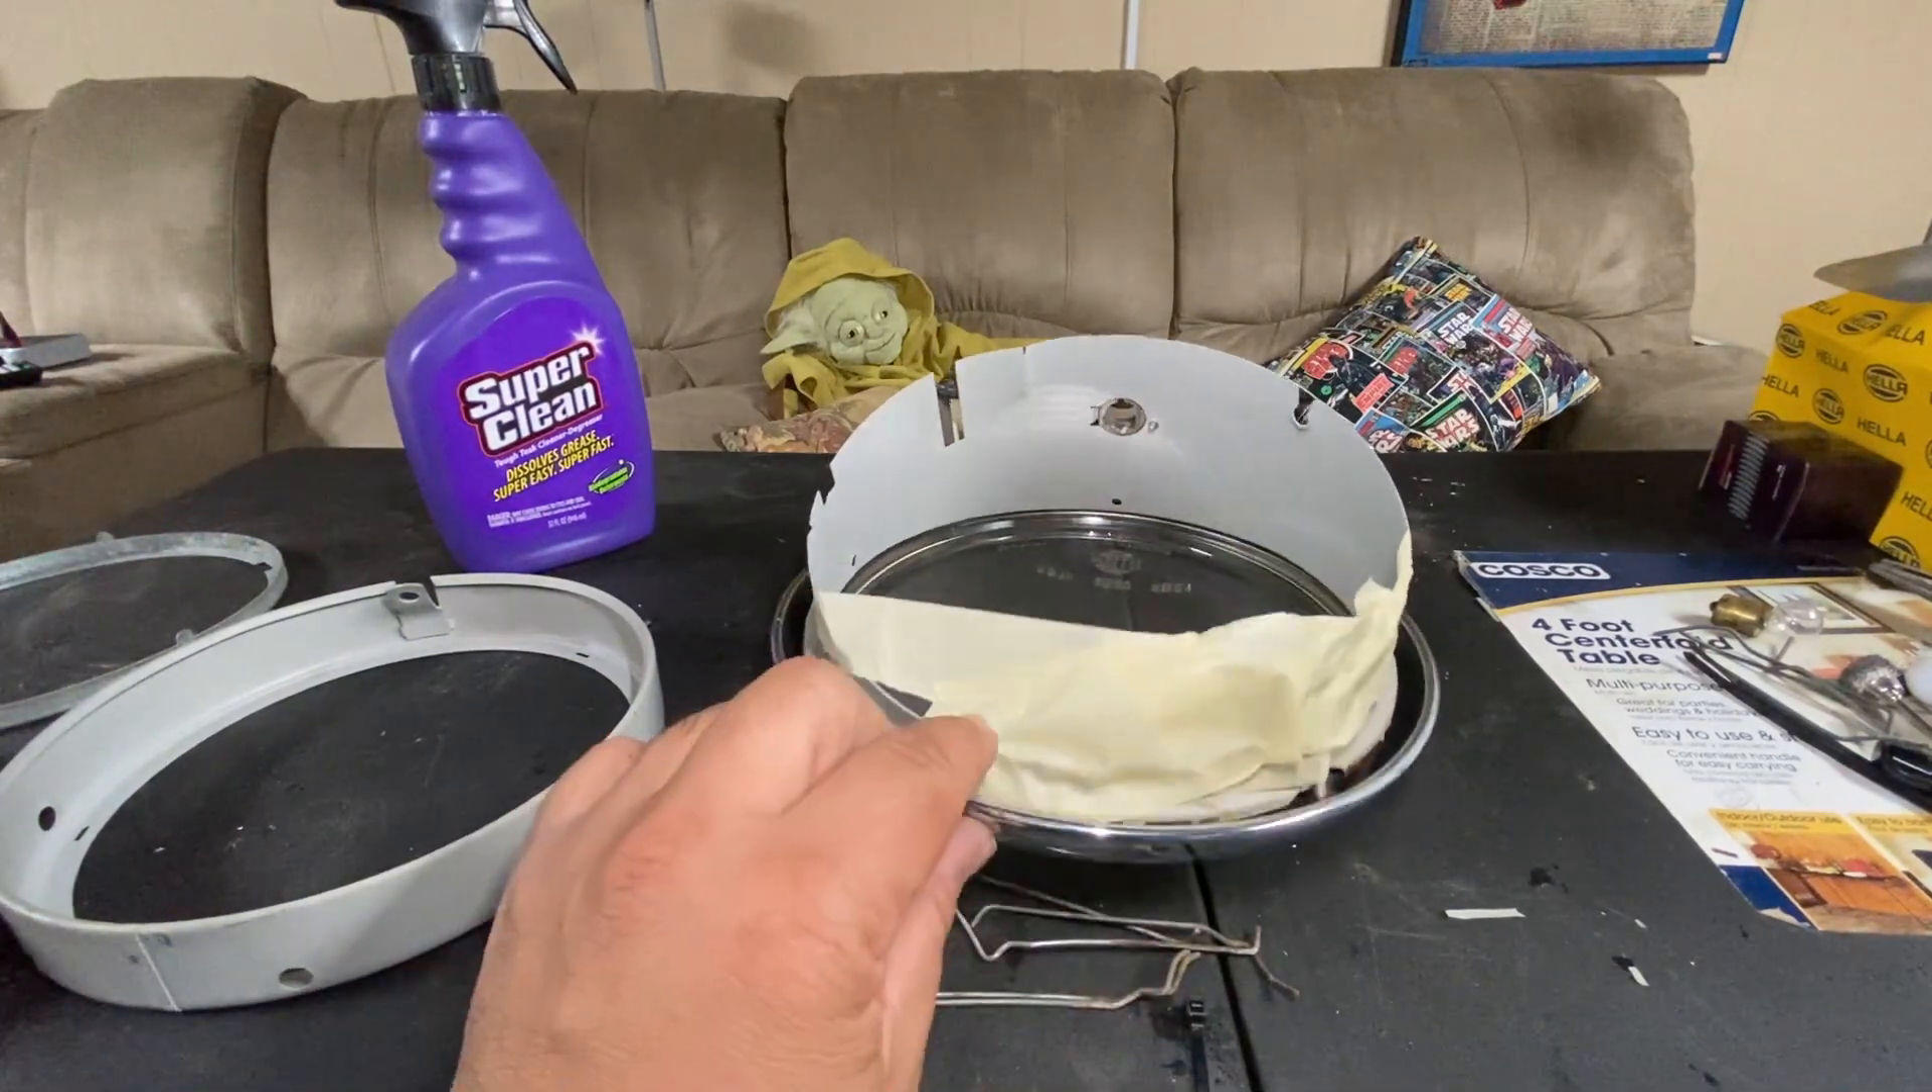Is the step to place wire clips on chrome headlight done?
No.